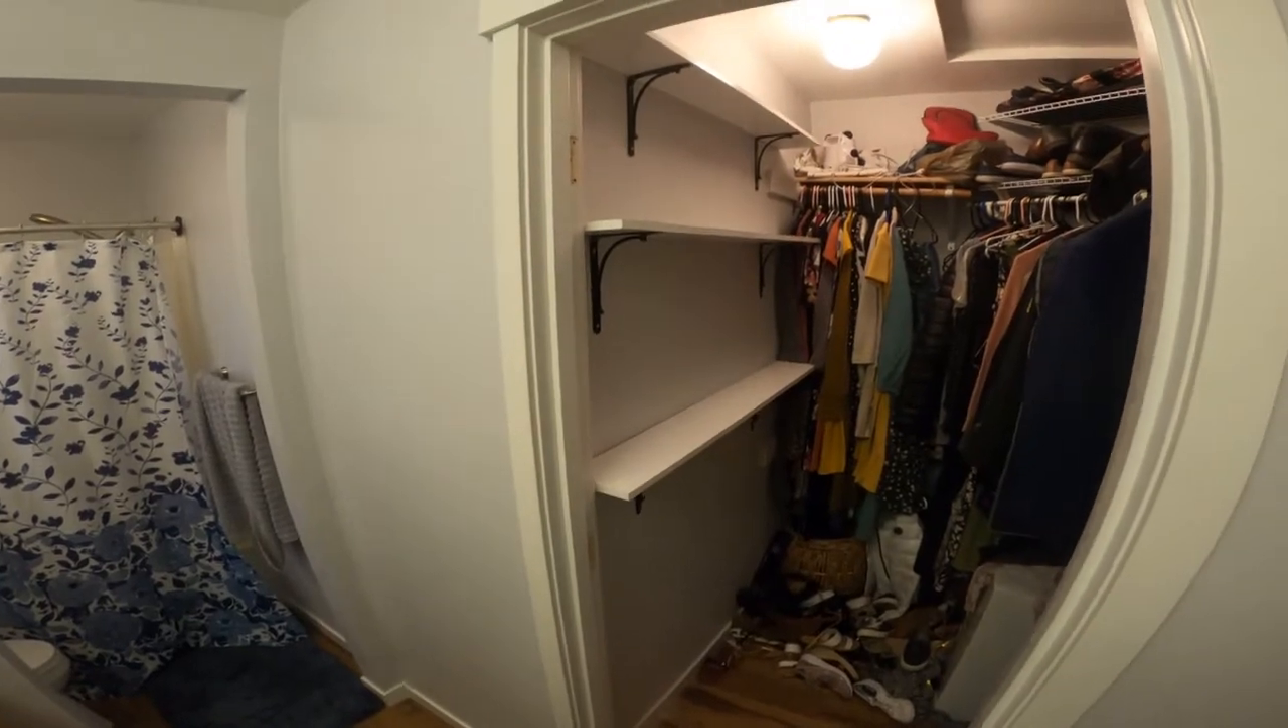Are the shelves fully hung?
Yes.